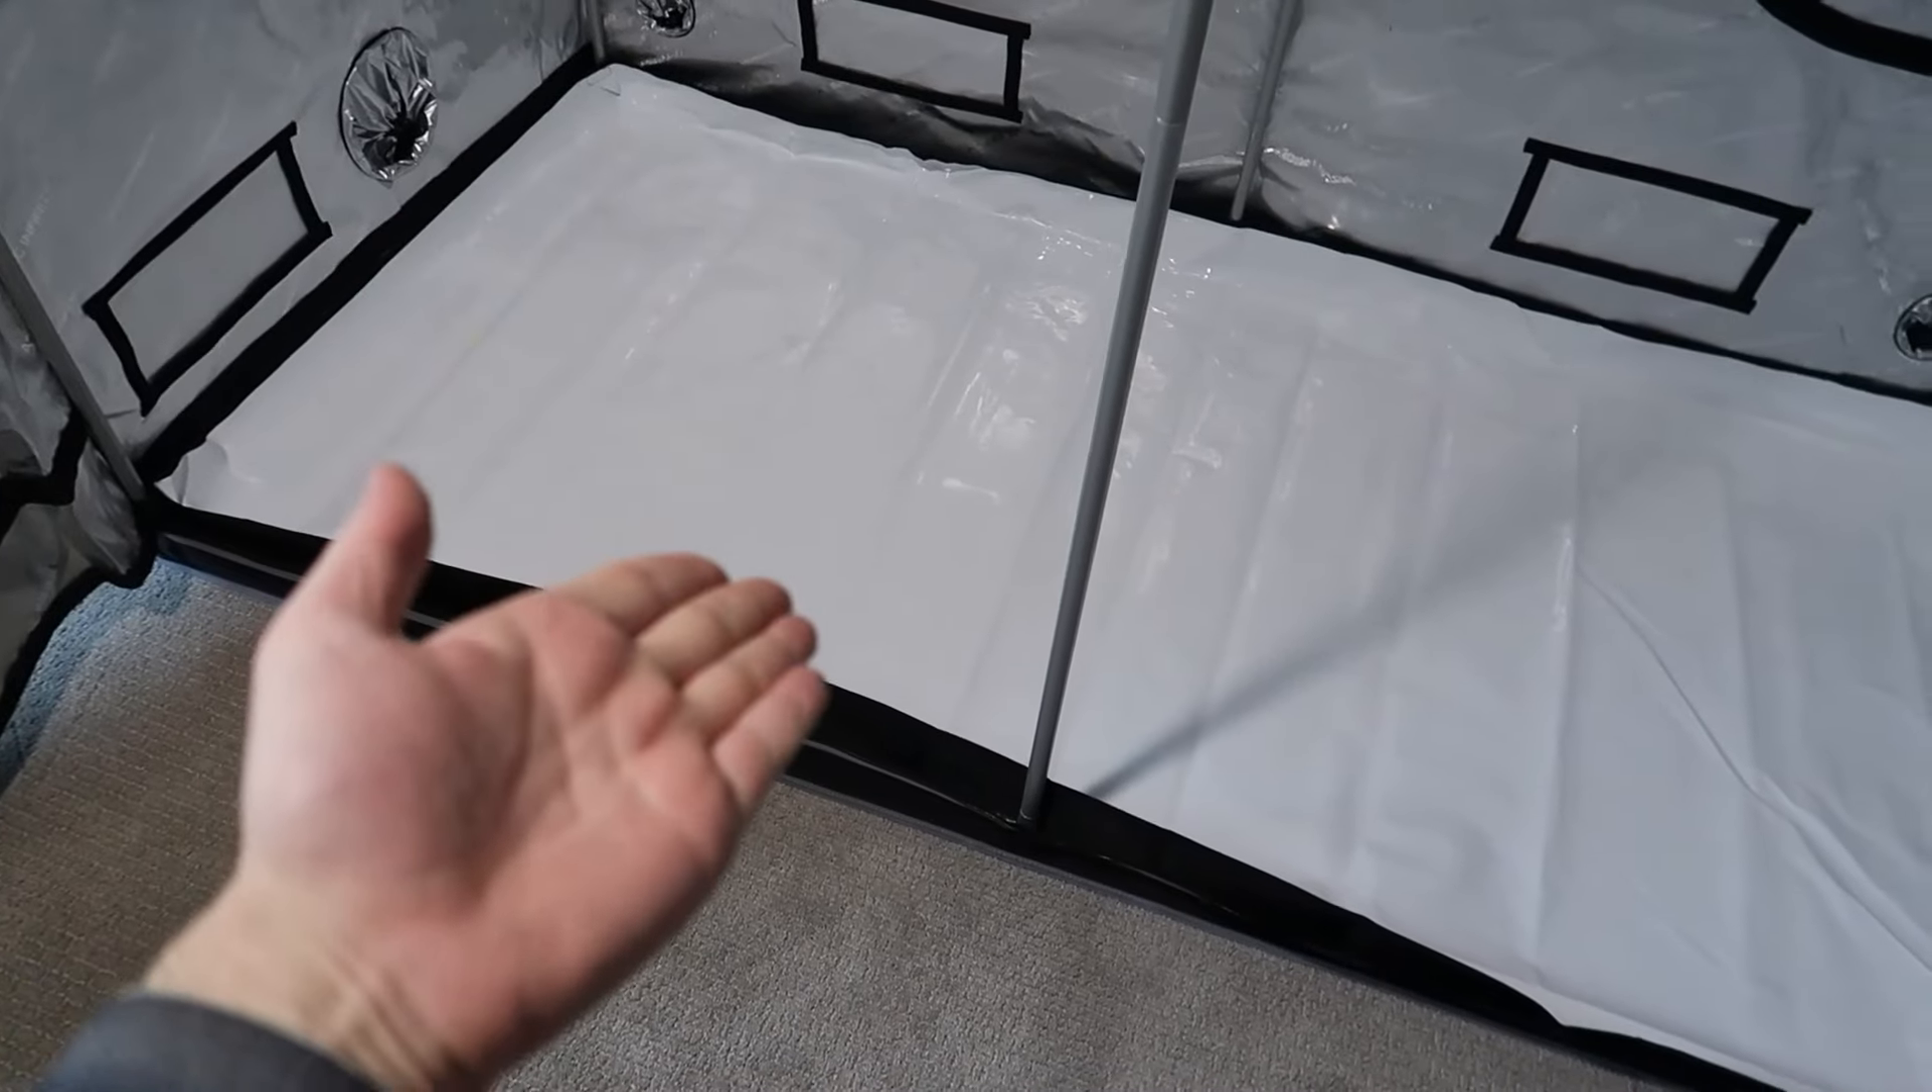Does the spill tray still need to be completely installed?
No.